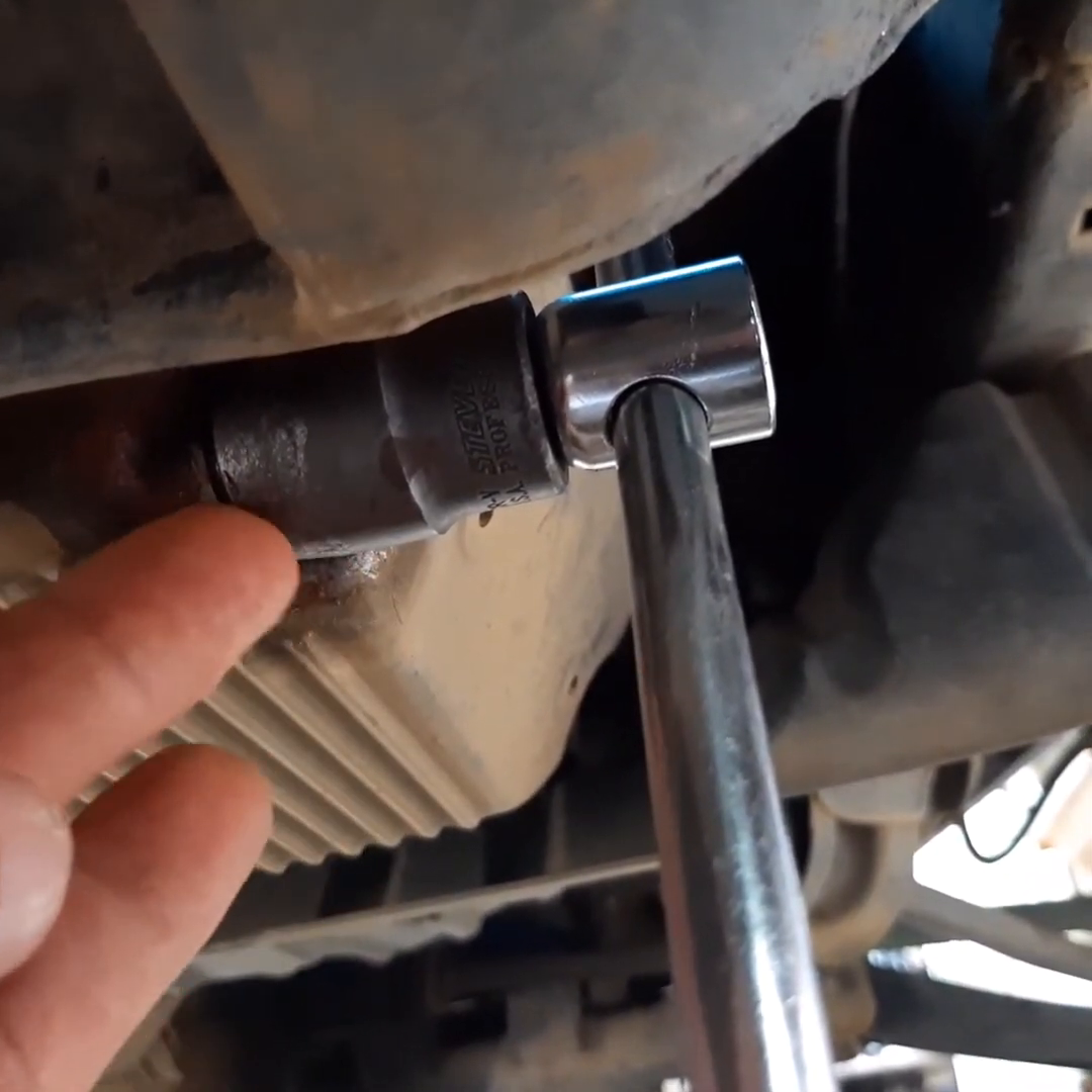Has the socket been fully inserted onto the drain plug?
Yes.